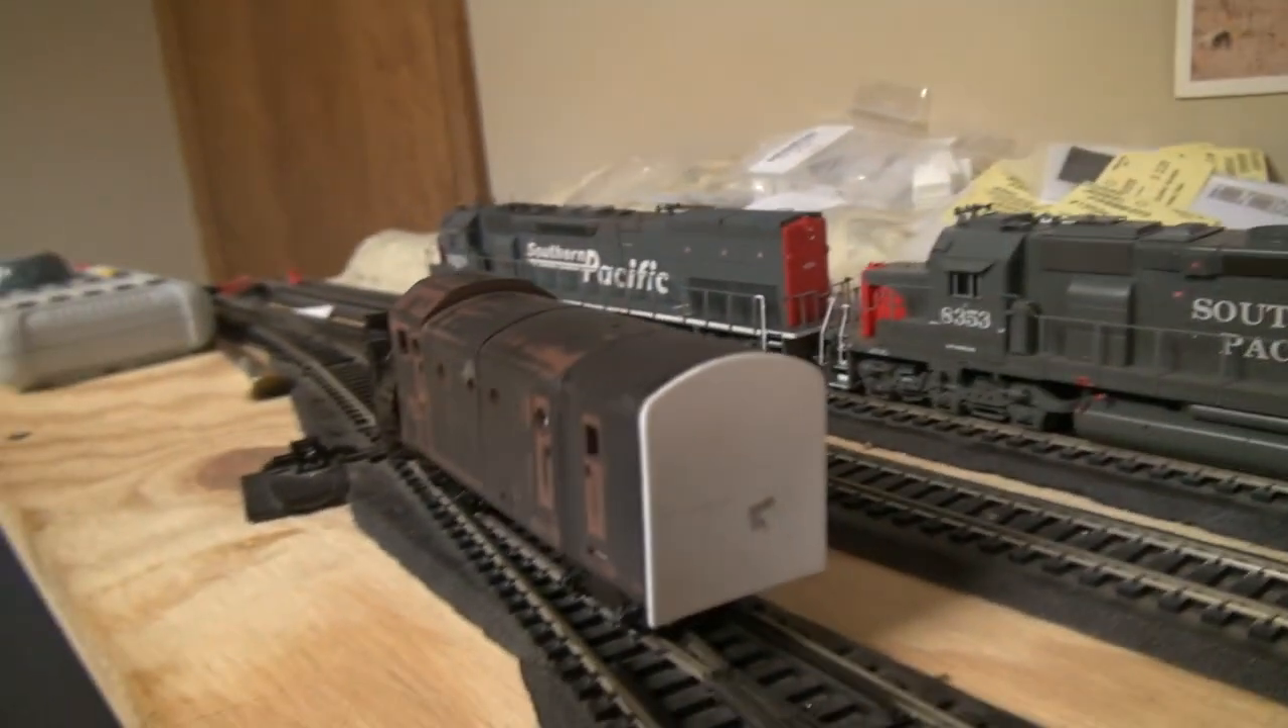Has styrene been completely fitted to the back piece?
Yes.